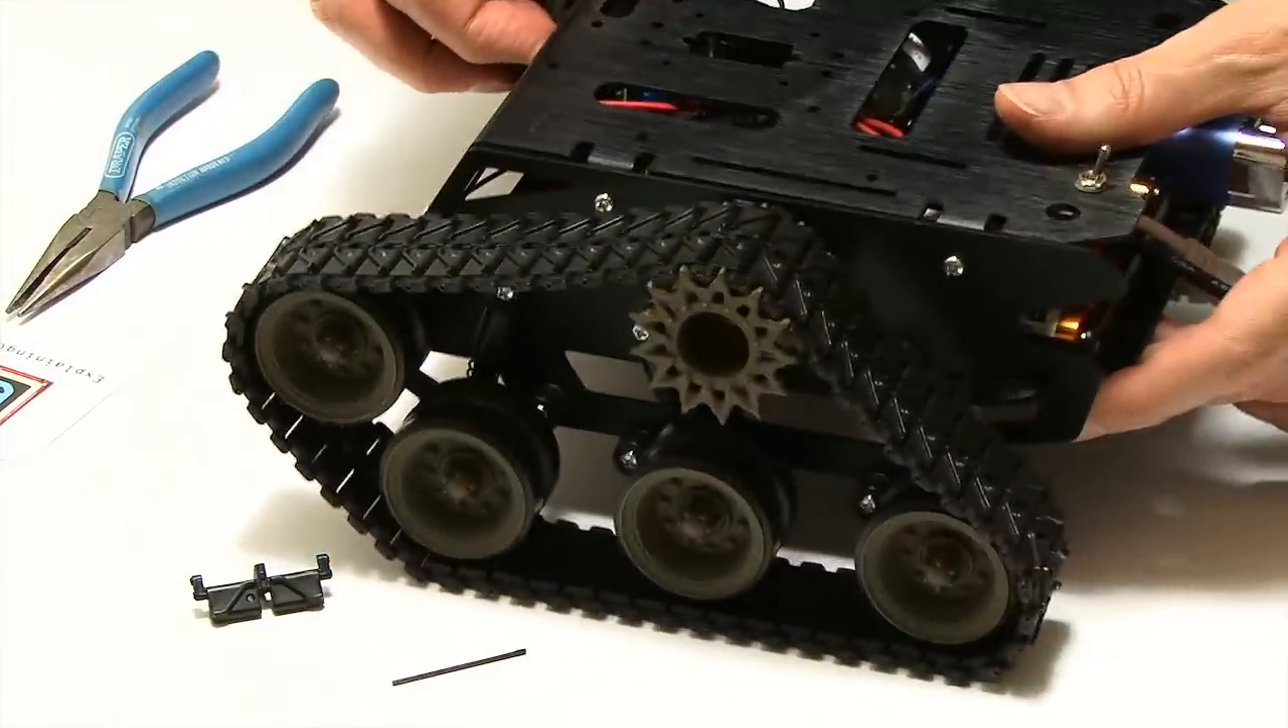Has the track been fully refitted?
Yes.